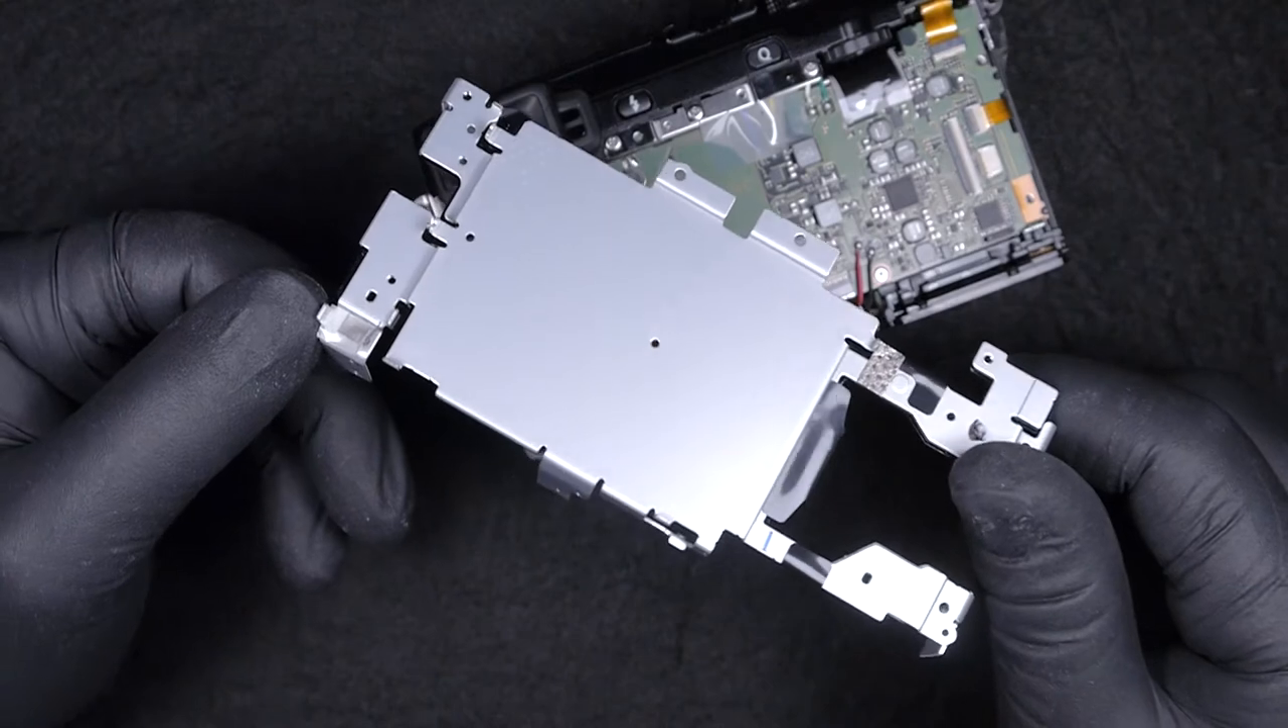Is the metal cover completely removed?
Yes.